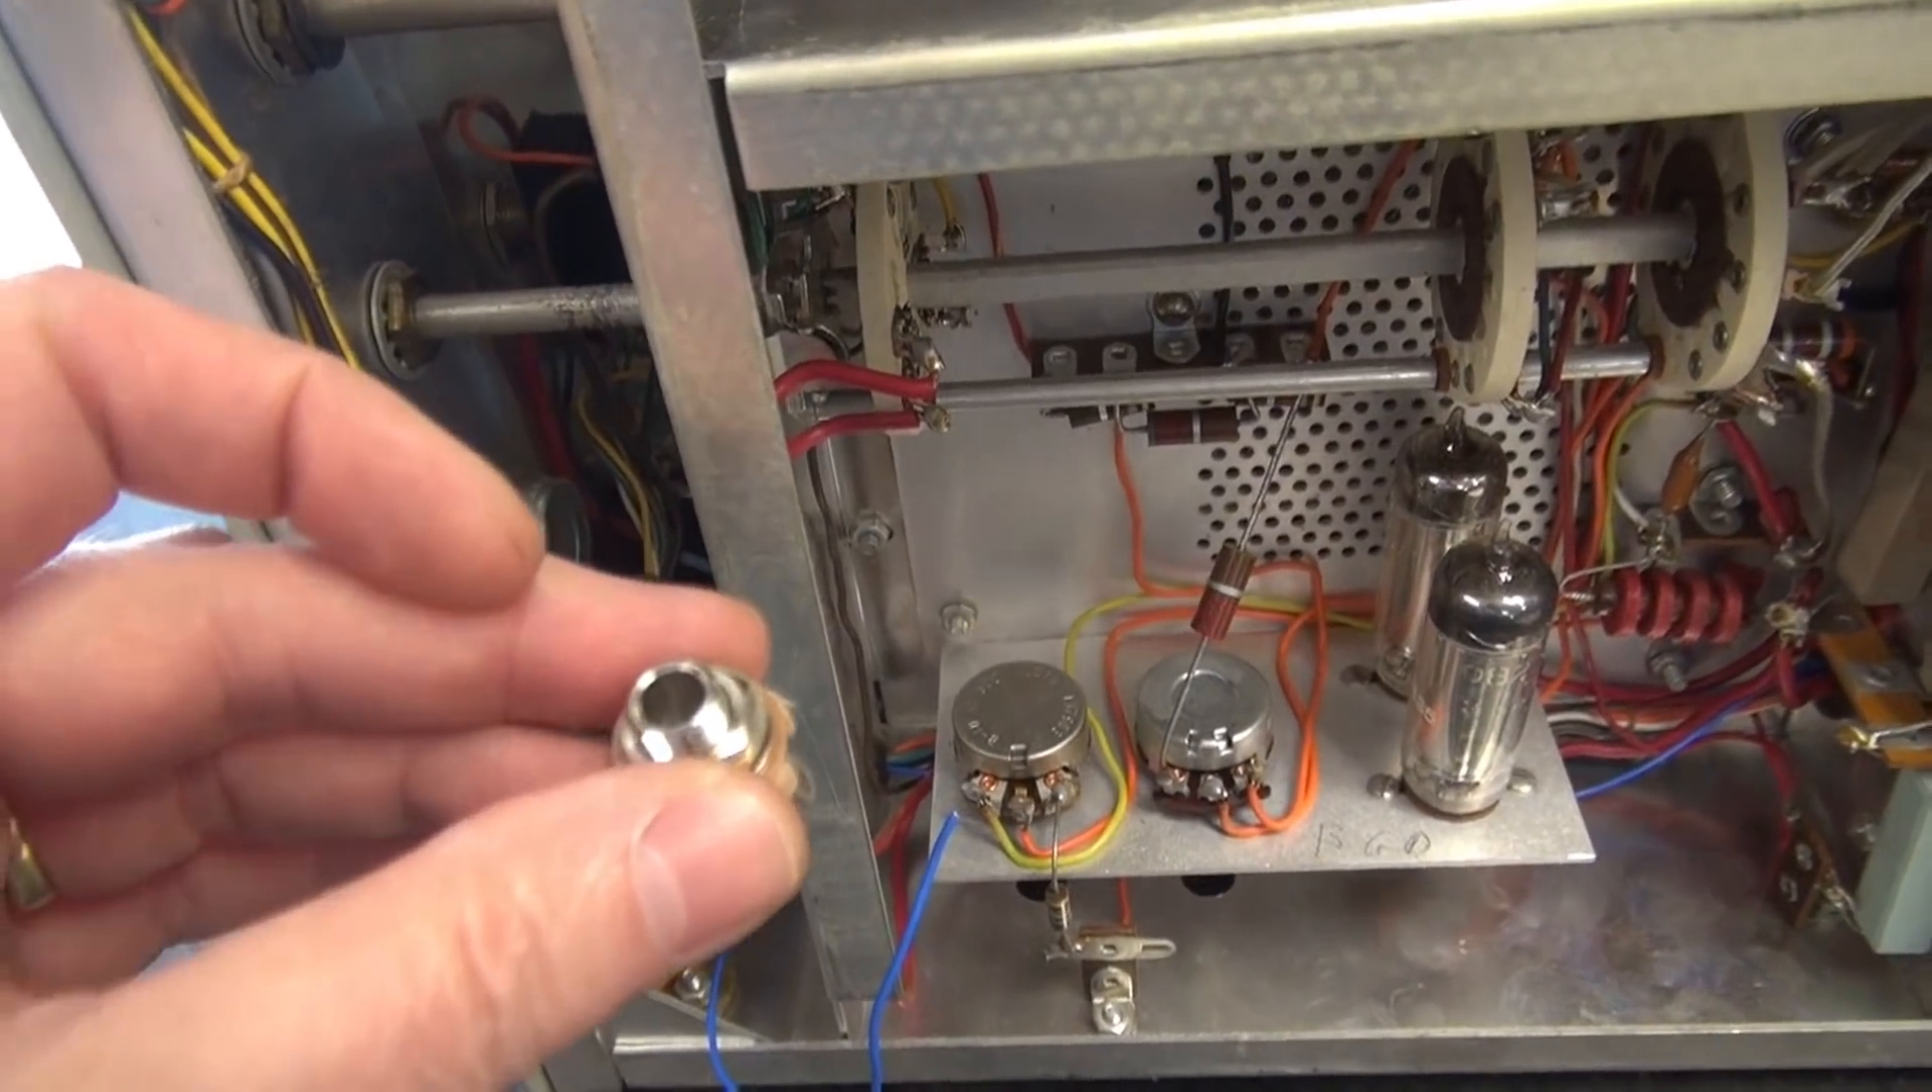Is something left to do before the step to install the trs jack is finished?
Yes.